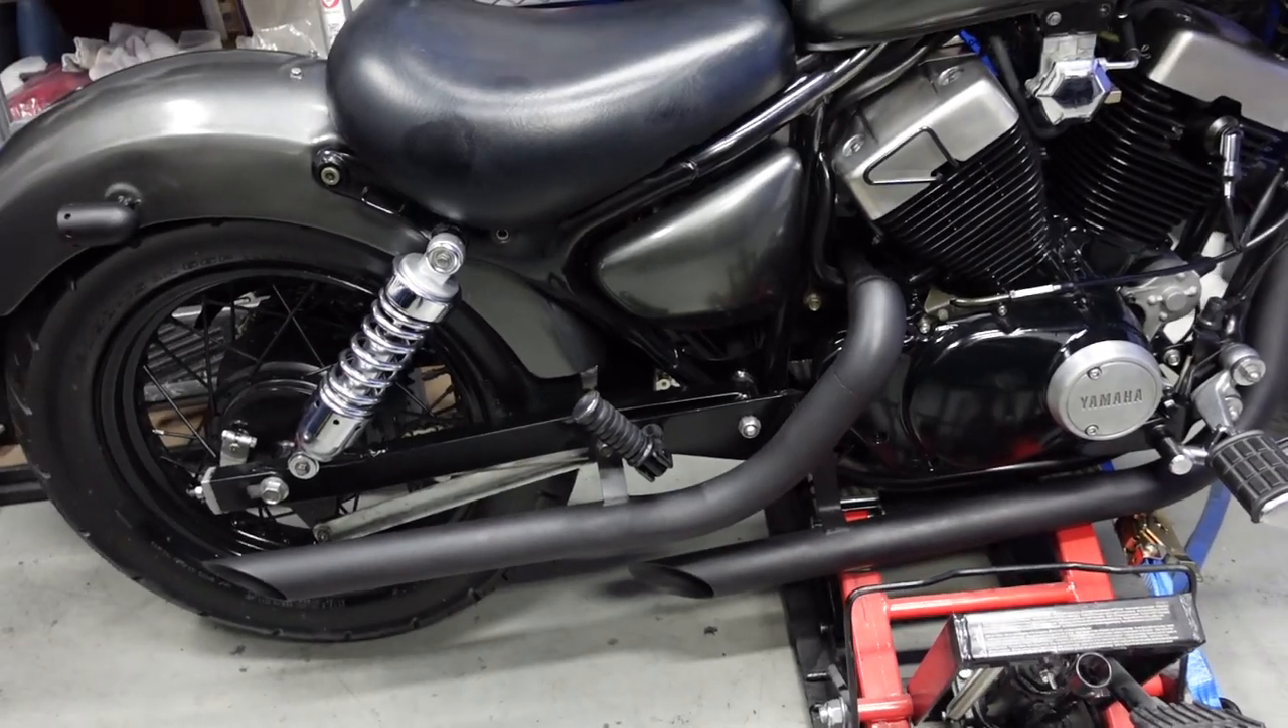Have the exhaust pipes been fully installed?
Yes.